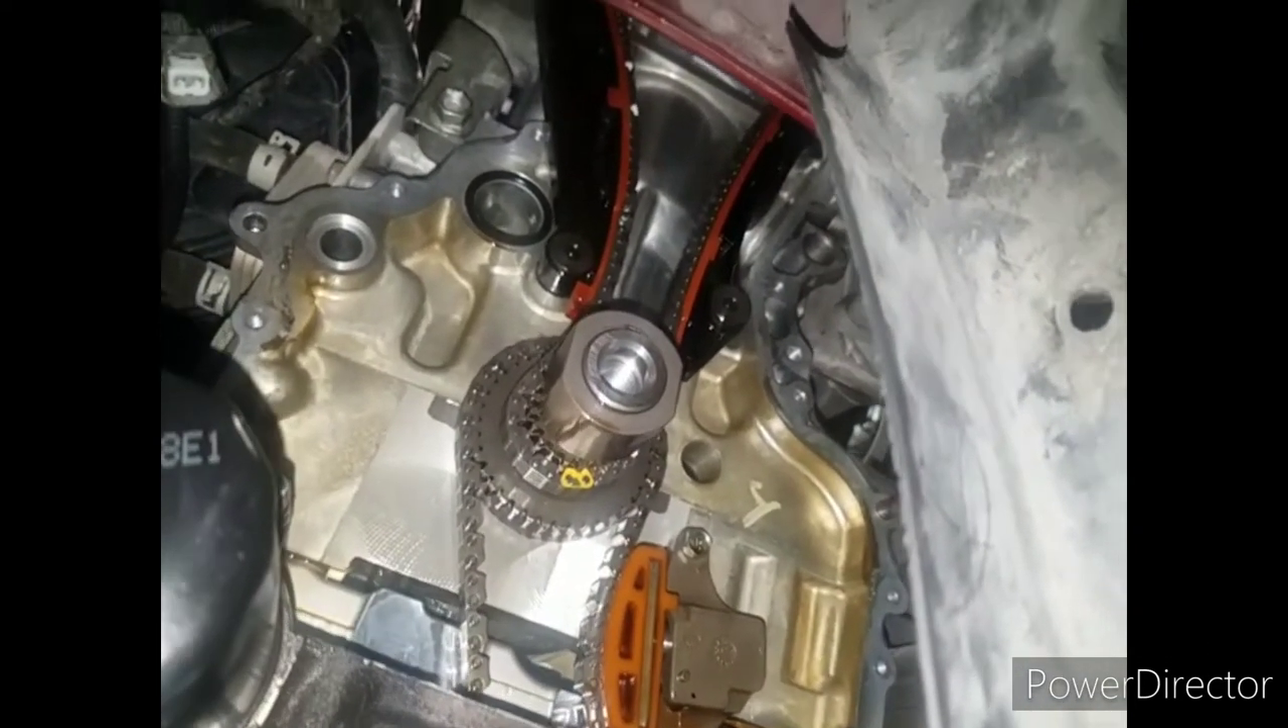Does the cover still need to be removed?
No.